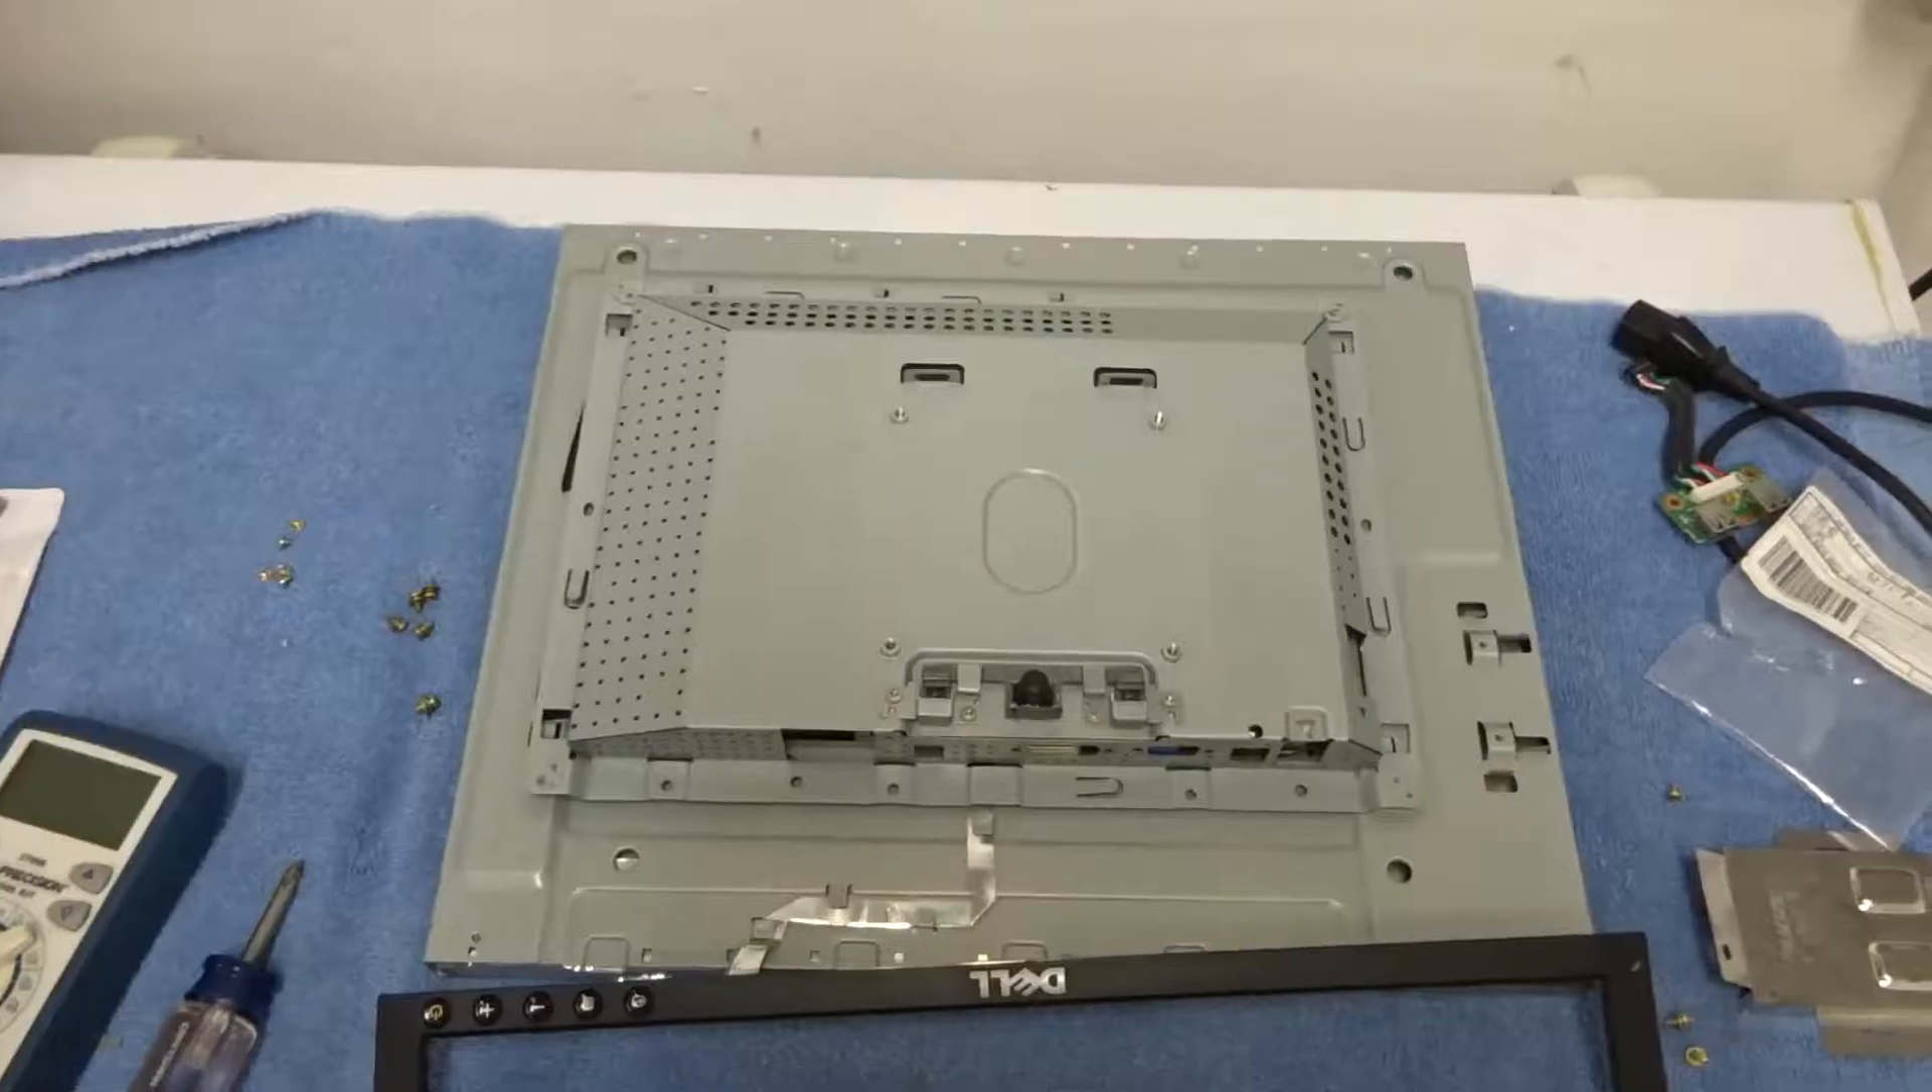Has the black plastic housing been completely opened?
Yes.